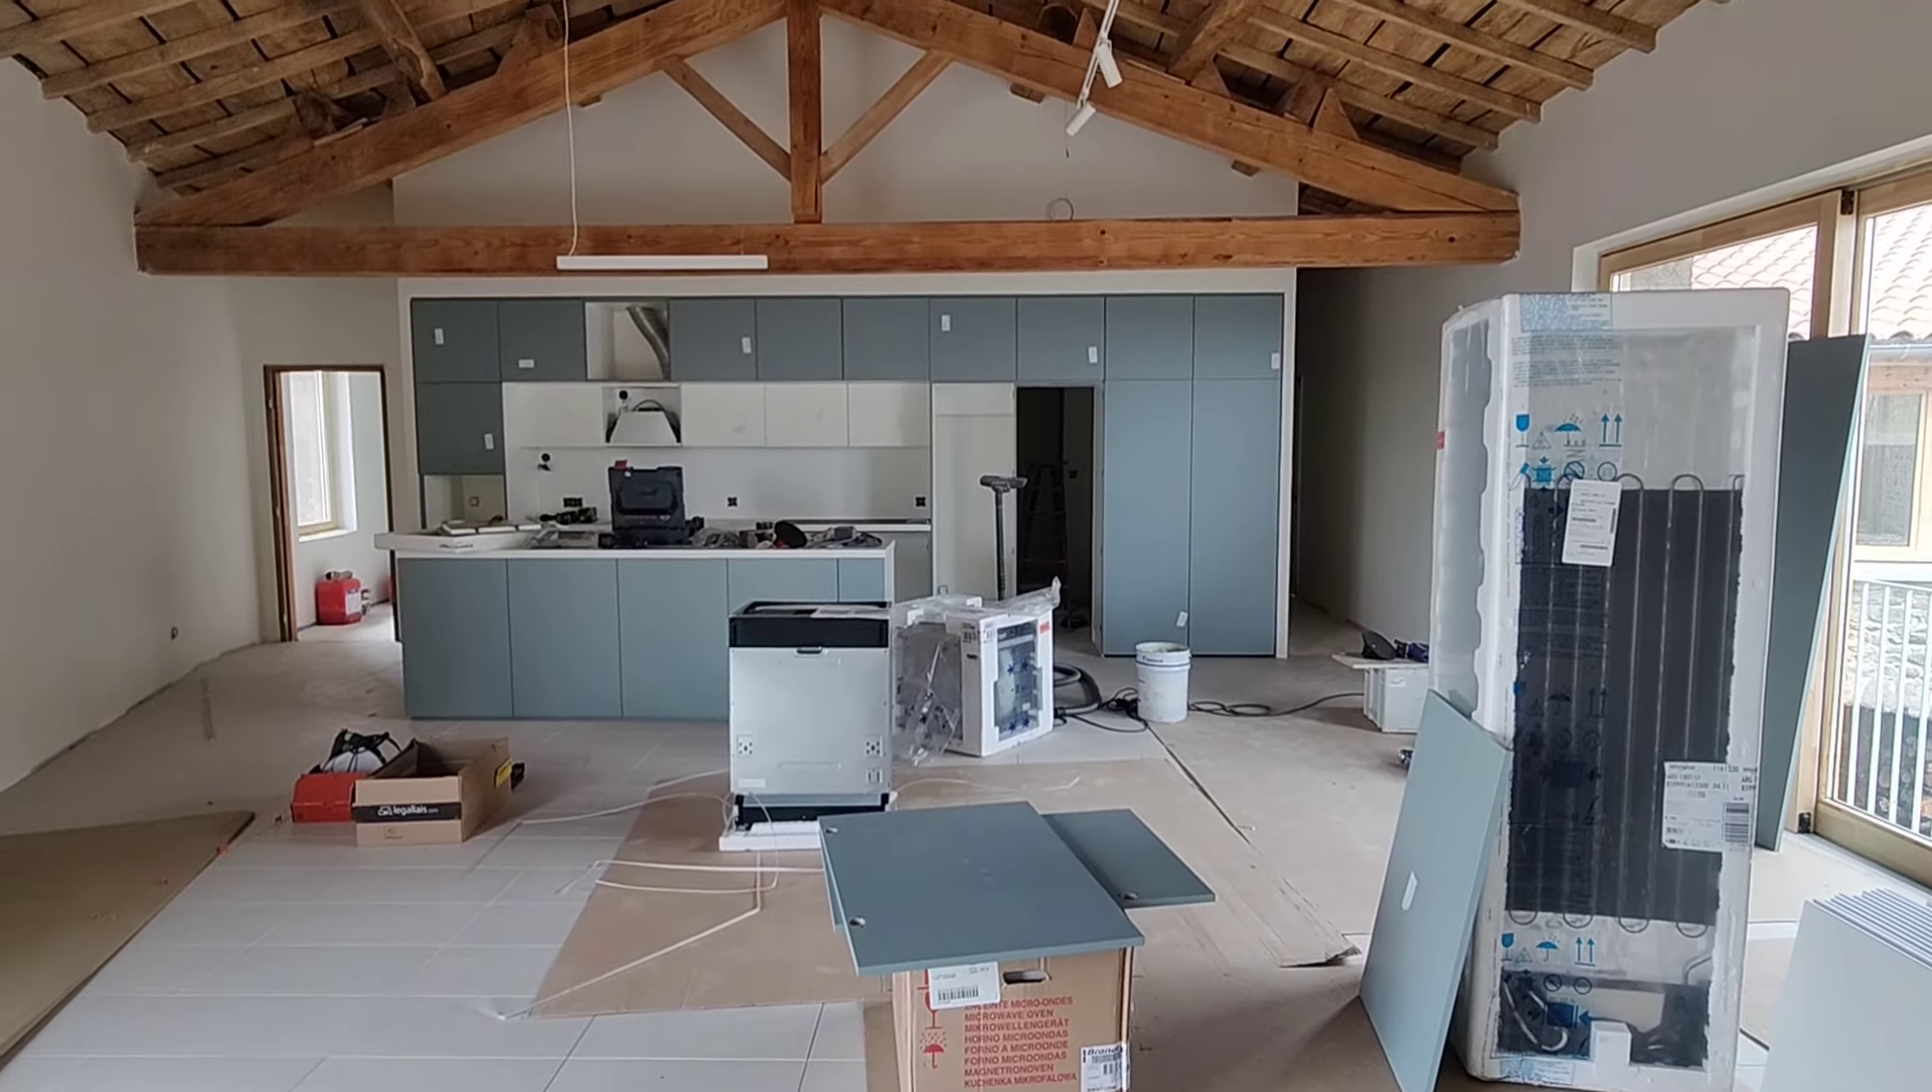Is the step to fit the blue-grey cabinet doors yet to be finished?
Yes.